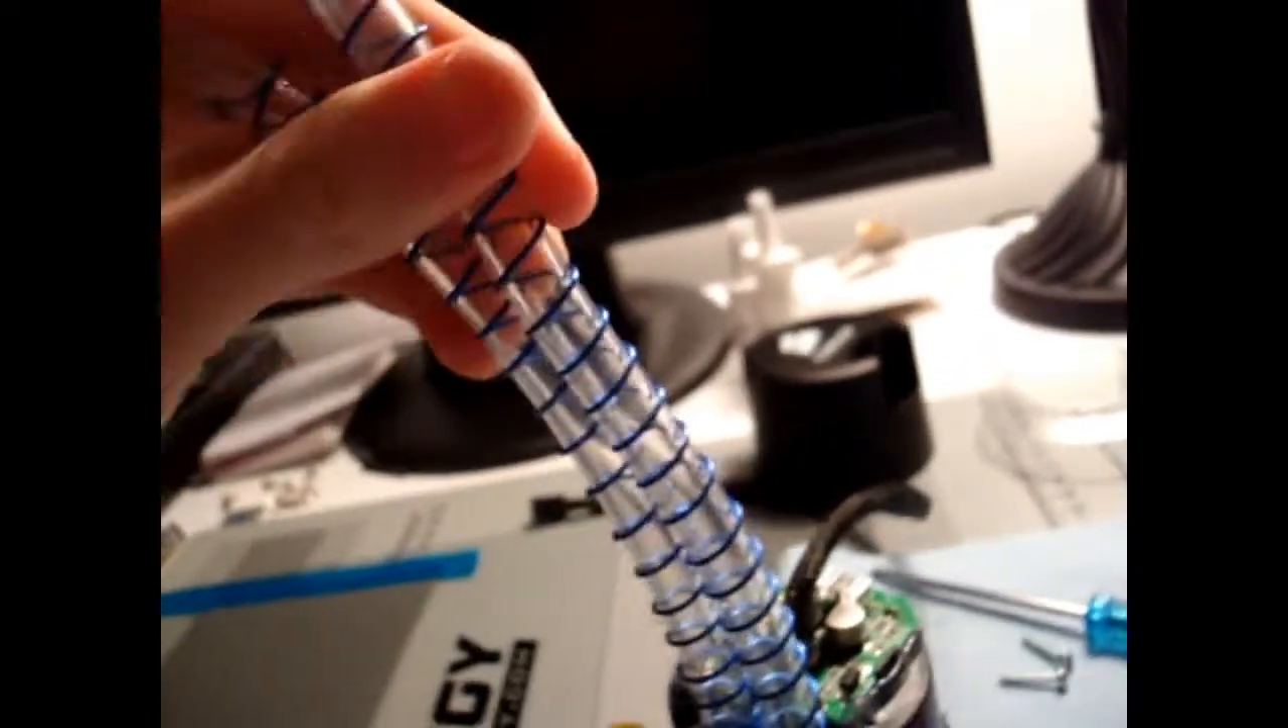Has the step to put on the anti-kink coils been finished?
Yes.